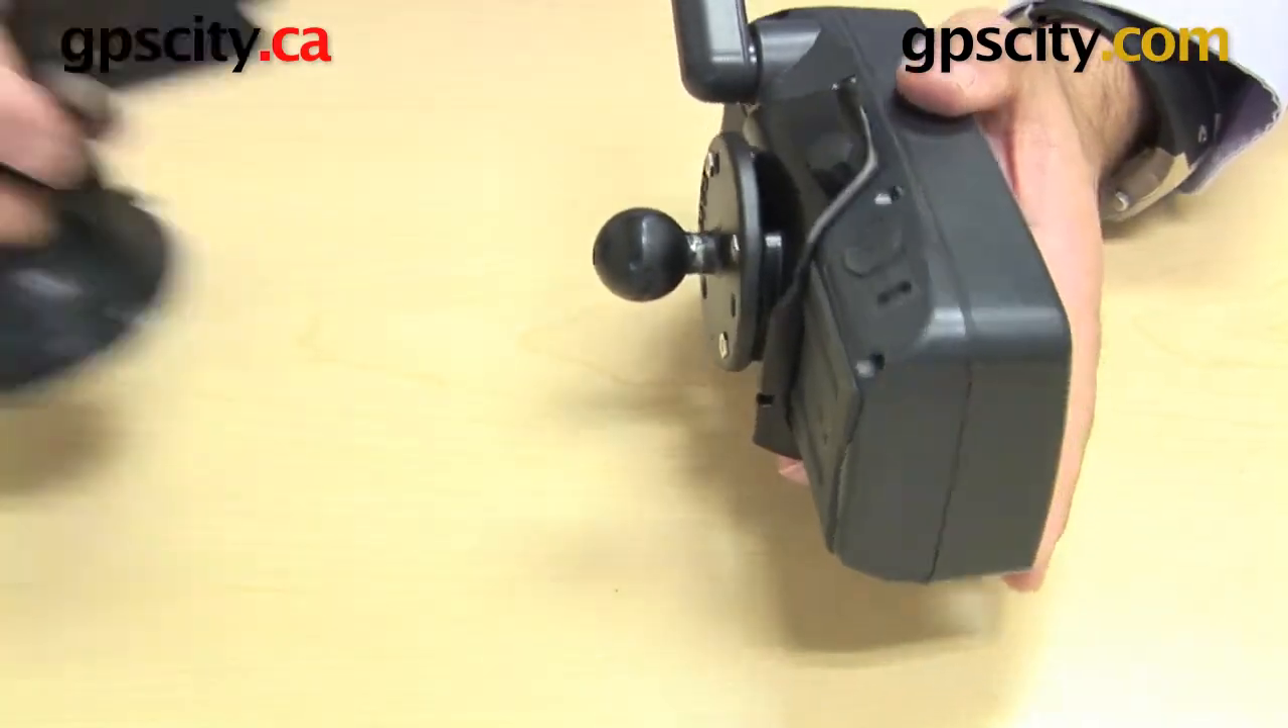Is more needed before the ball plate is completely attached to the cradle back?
No.